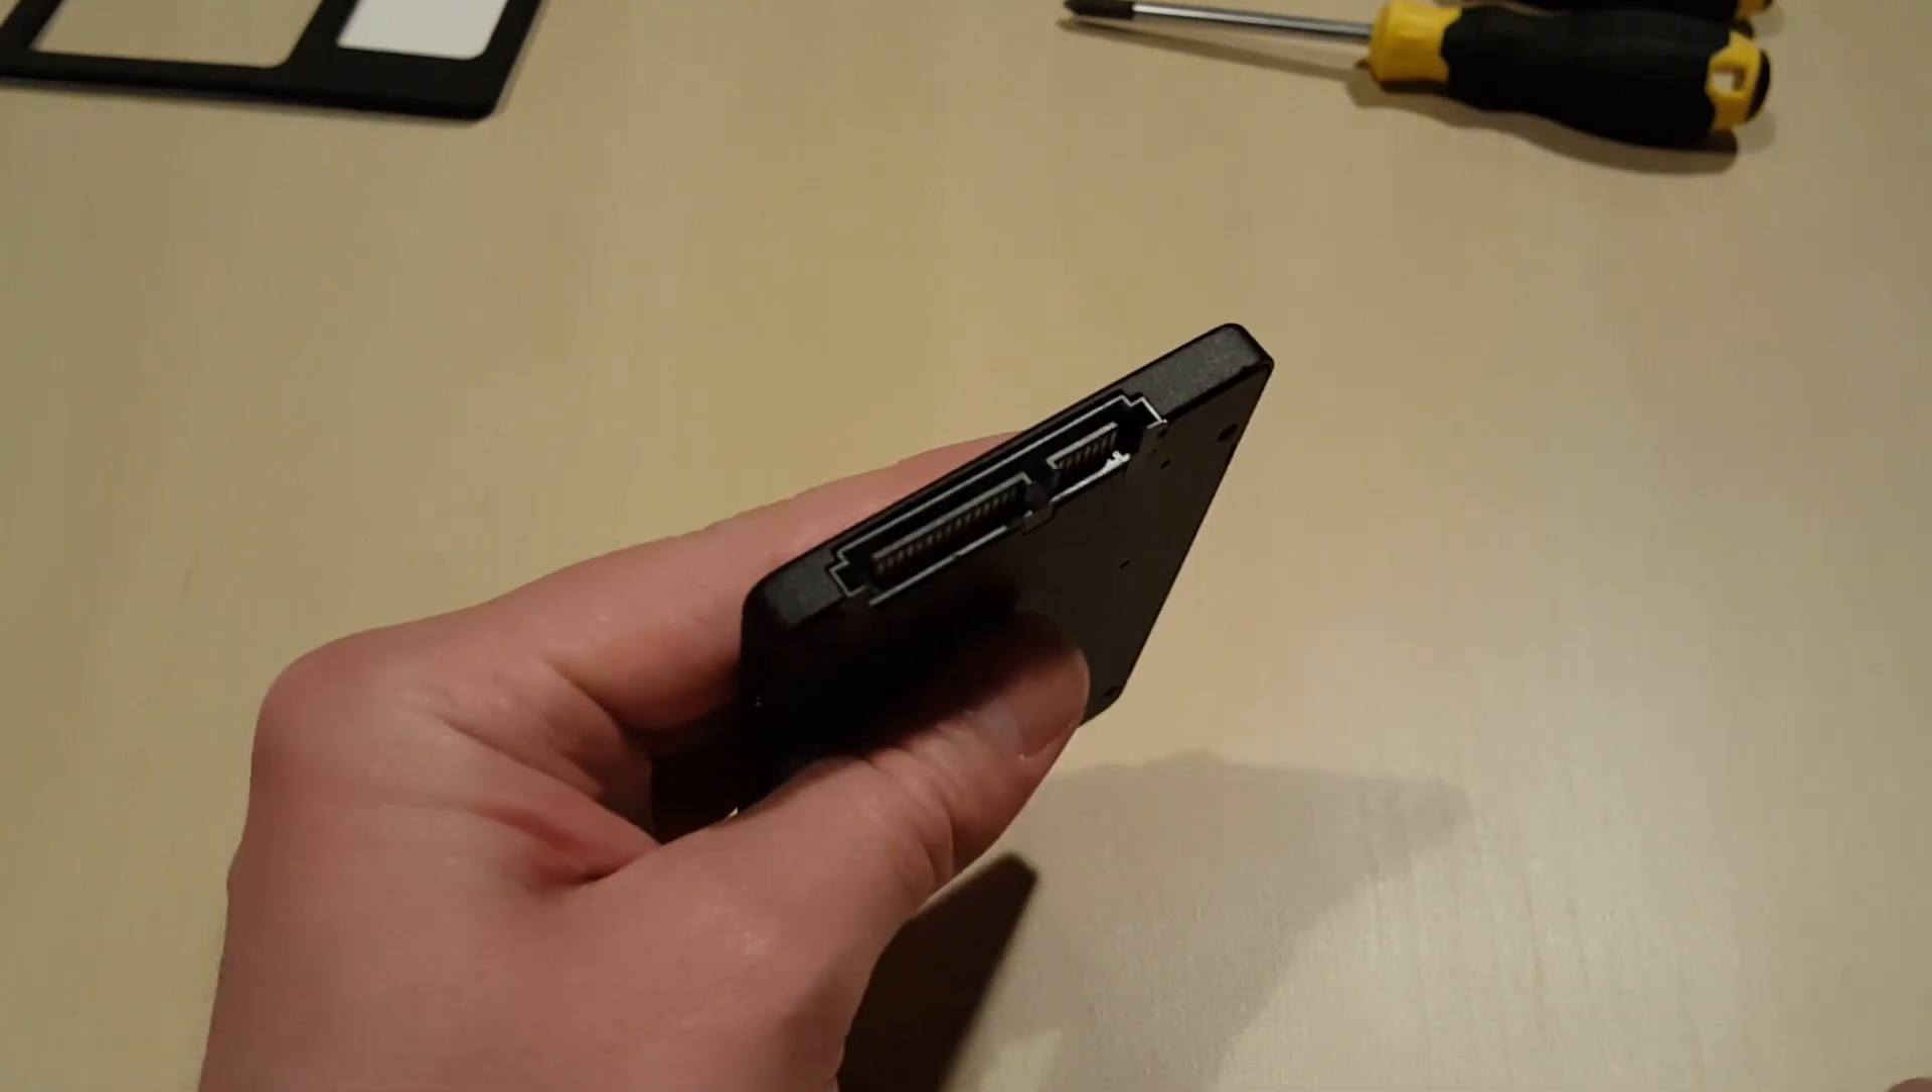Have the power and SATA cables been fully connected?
No.